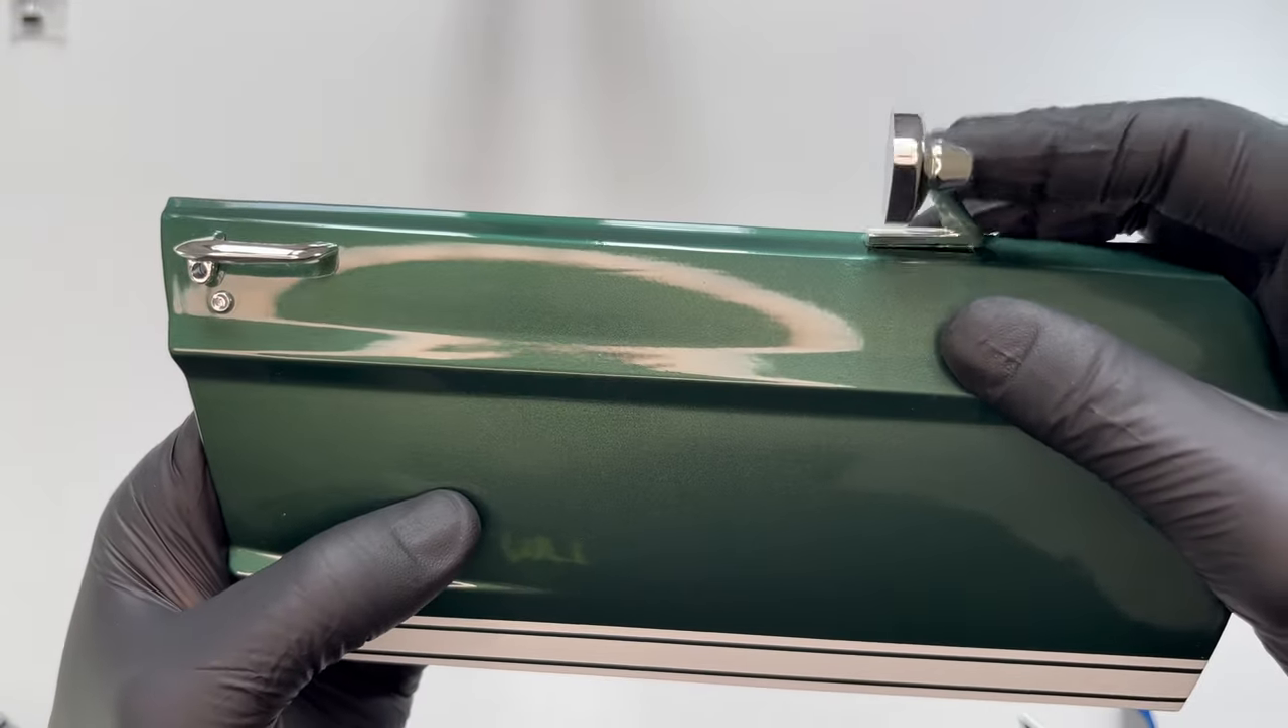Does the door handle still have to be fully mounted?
No.